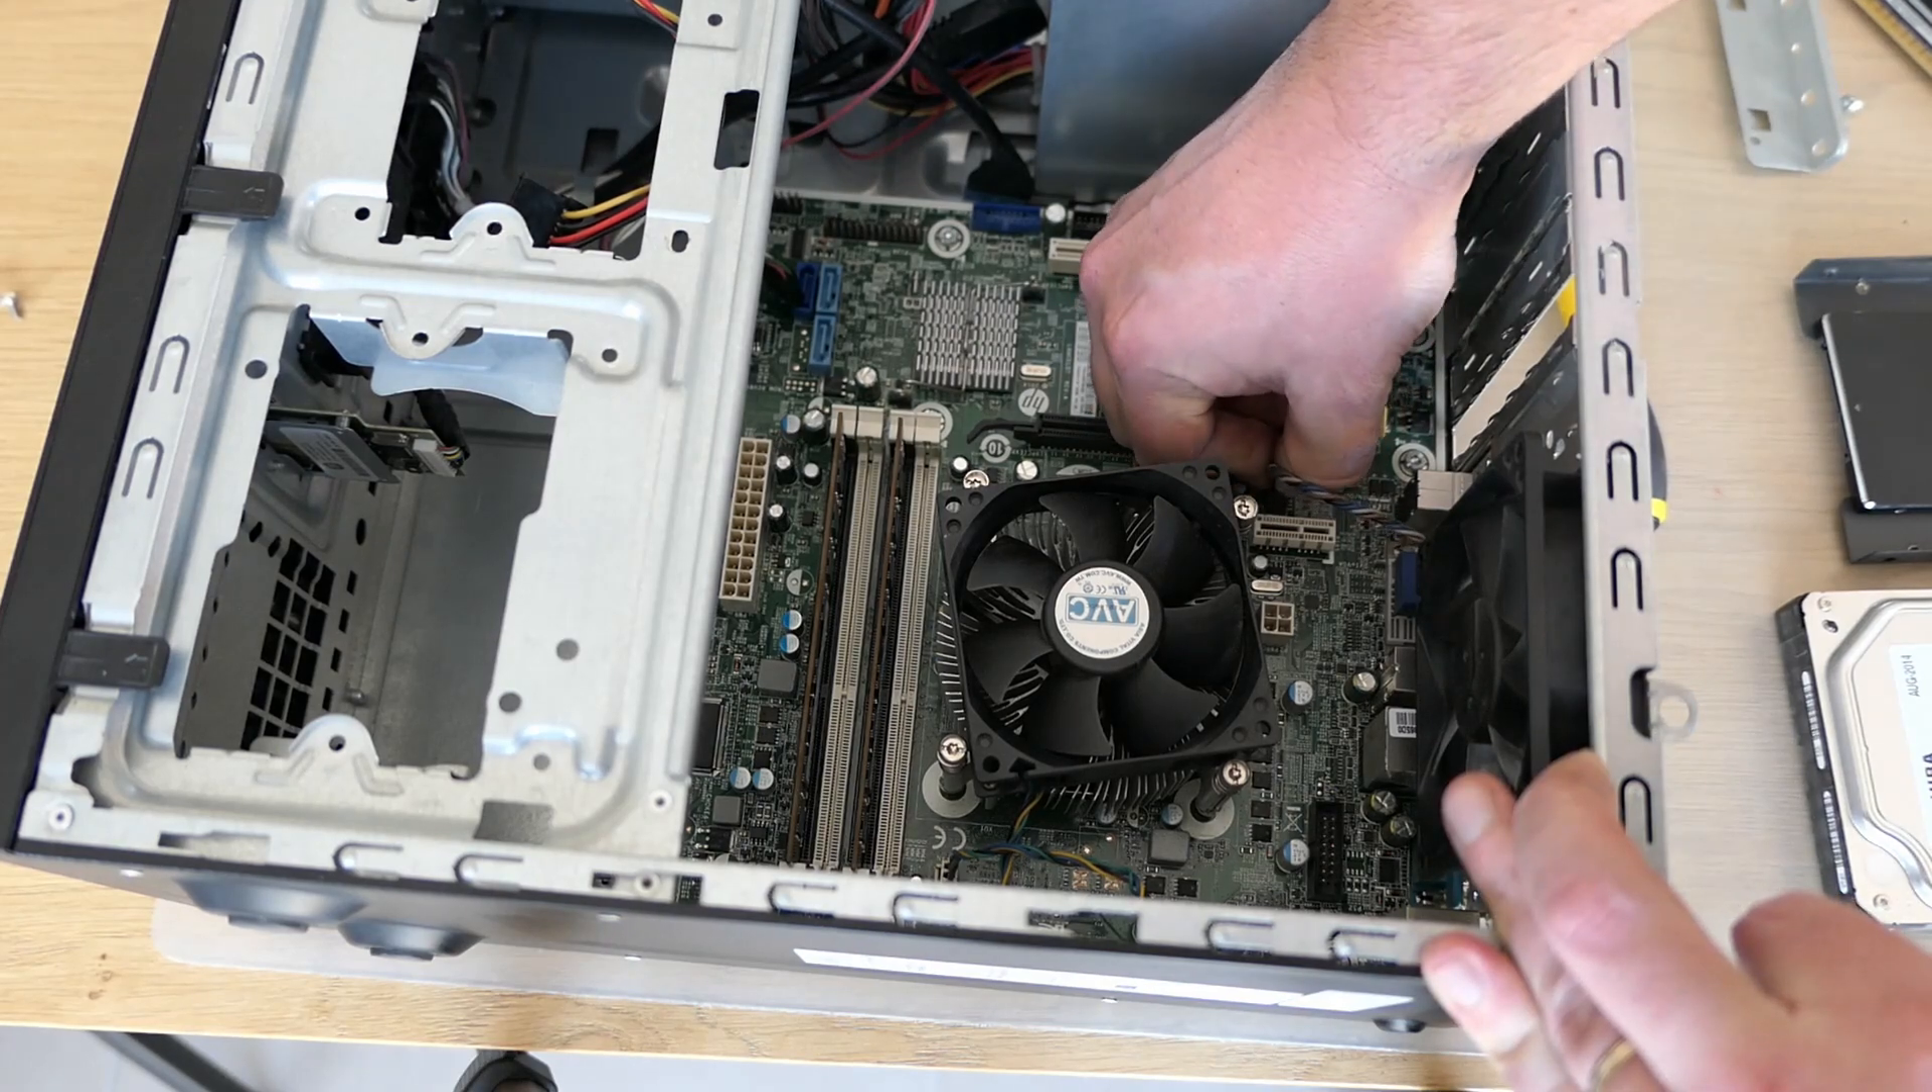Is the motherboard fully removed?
No.